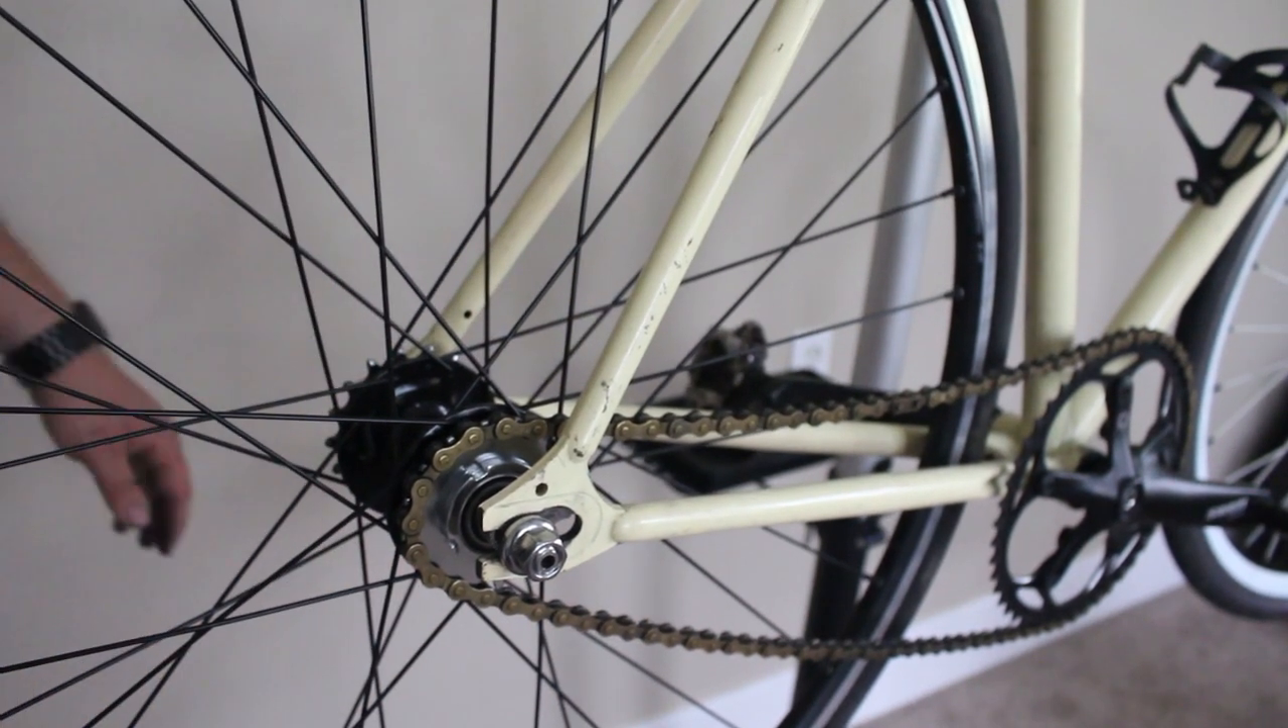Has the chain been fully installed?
Yes.